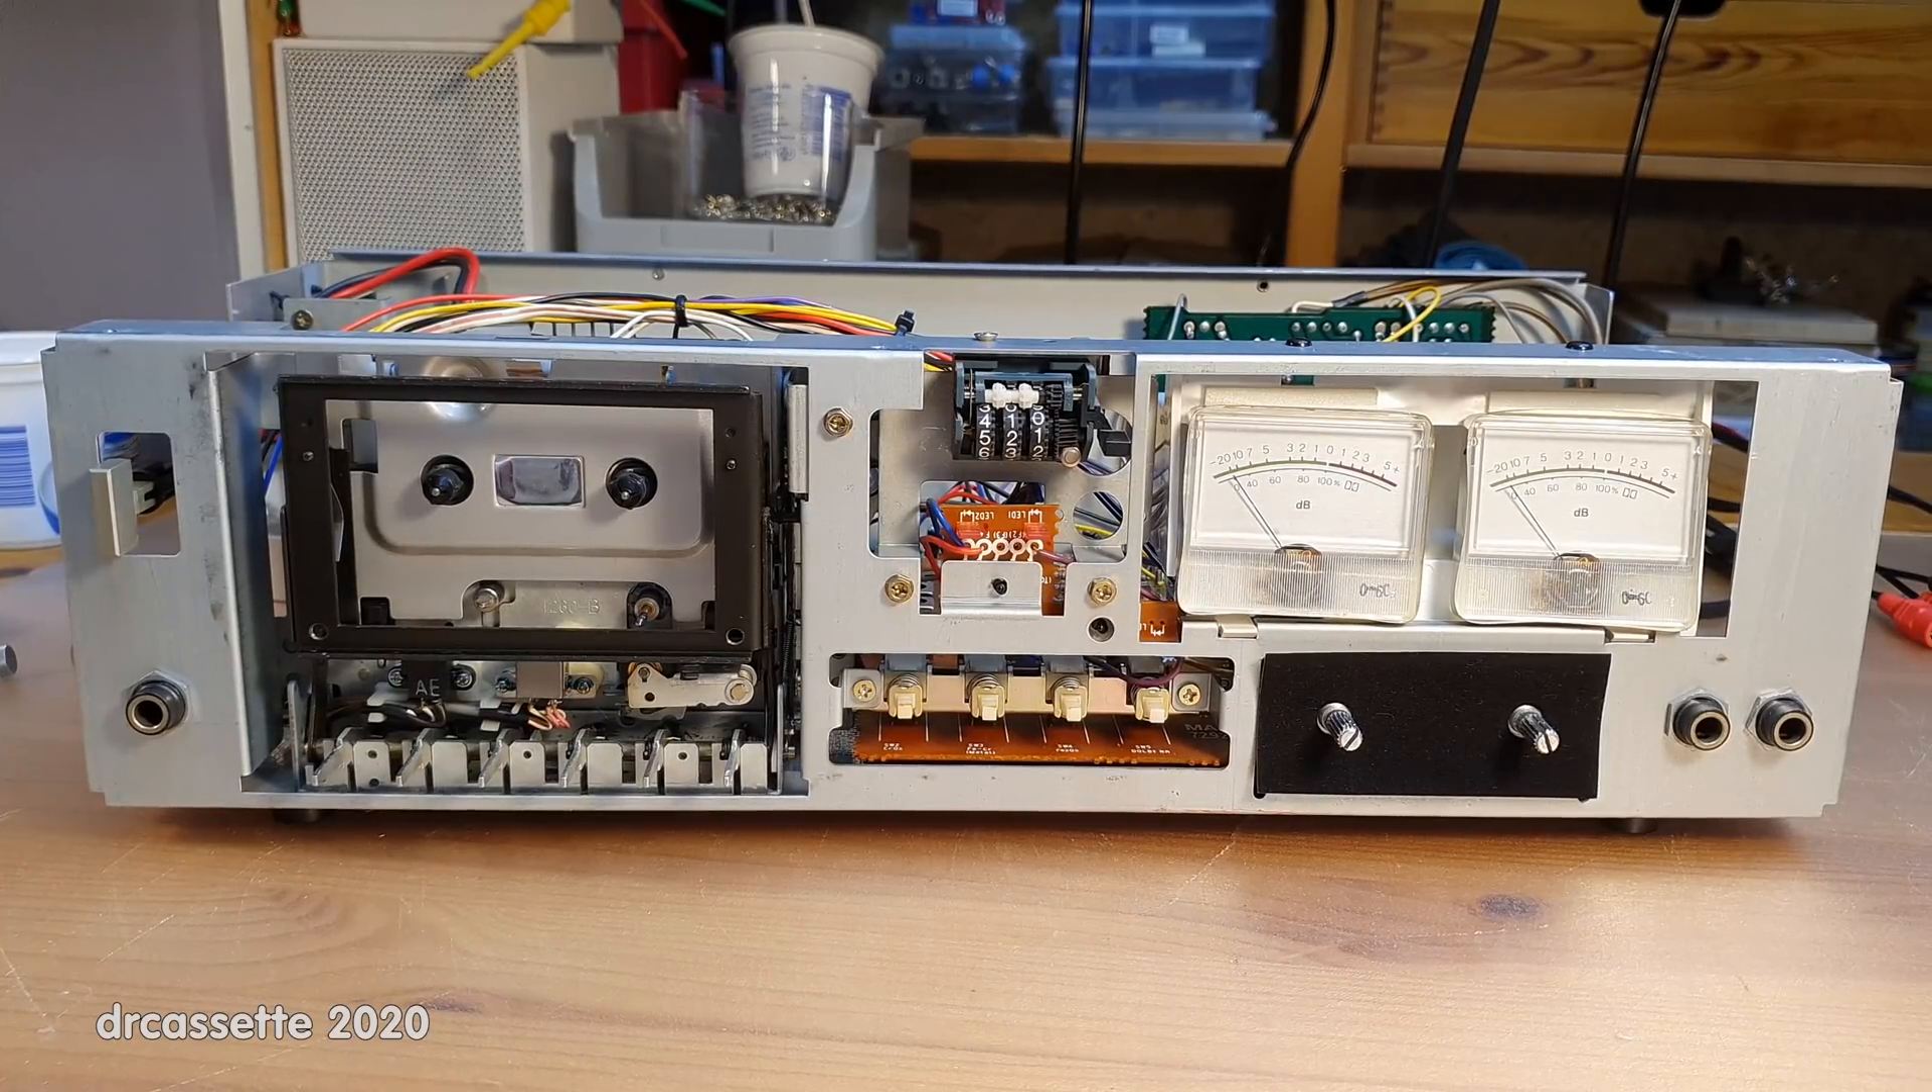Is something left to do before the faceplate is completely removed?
No.